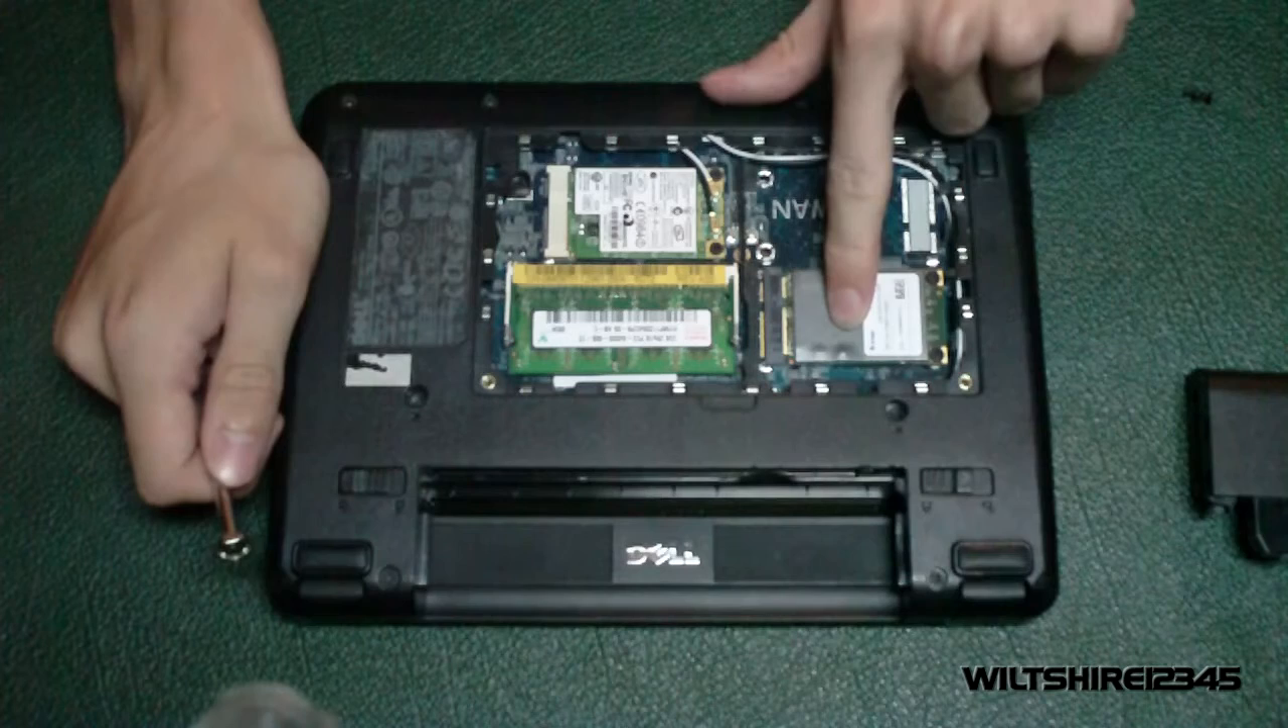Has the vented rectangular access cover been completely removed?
Yes.